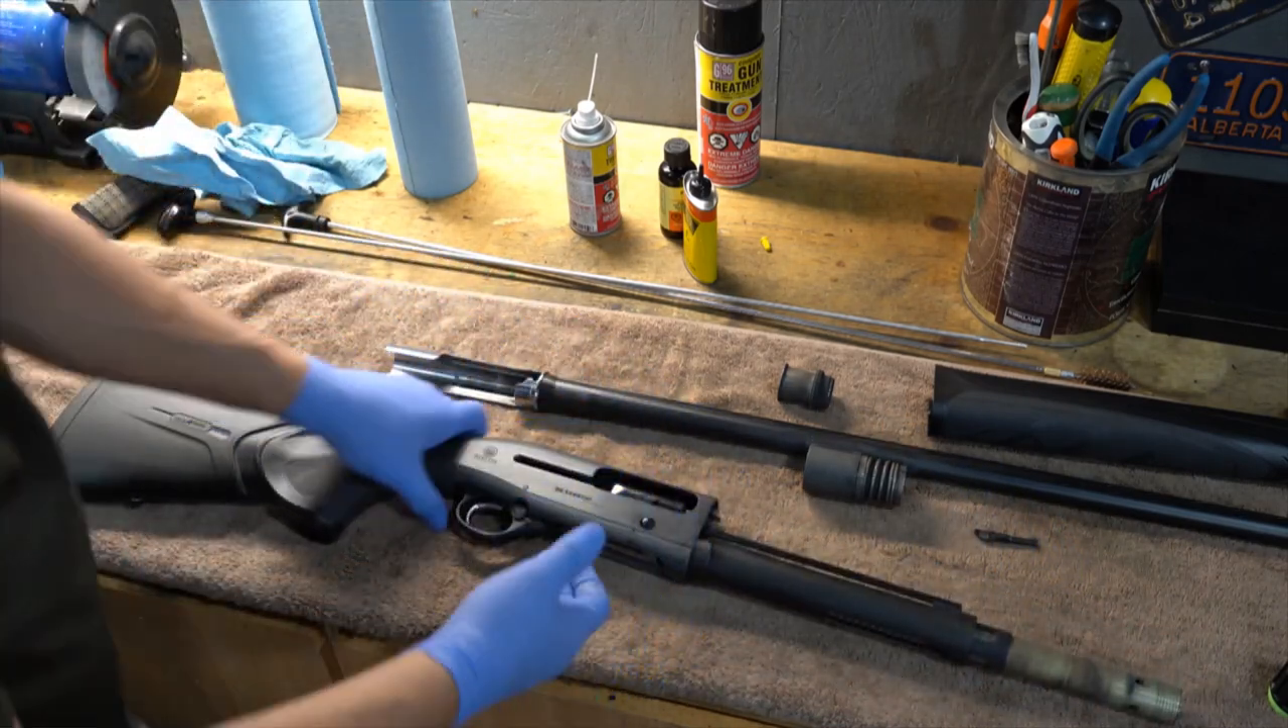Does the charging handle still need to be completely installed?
Yes.